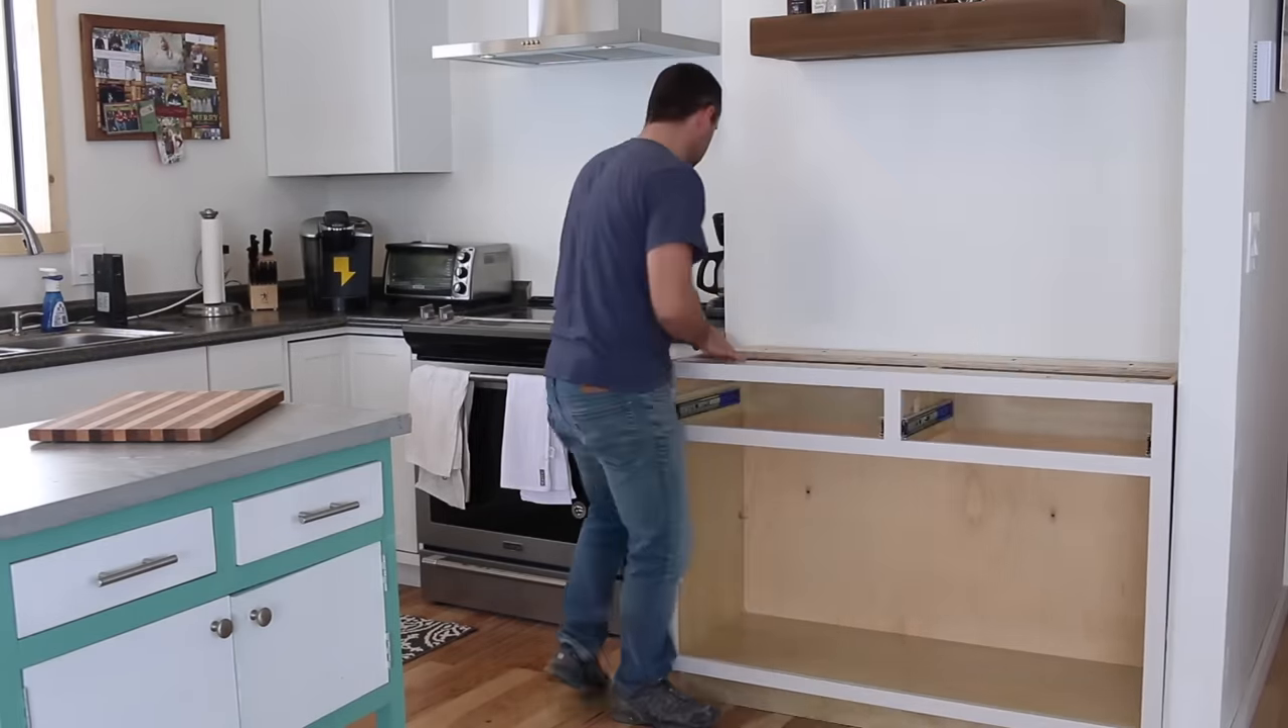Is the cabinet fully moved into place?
Yes.